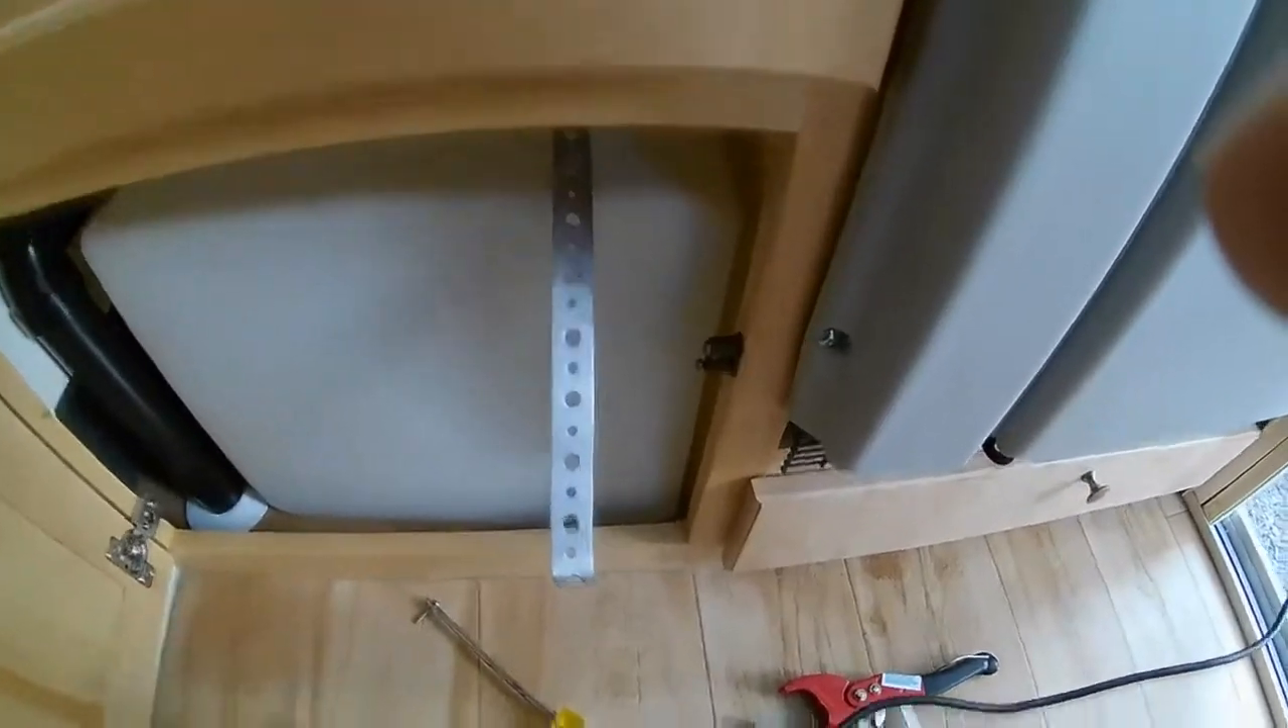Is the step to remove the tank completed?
No.